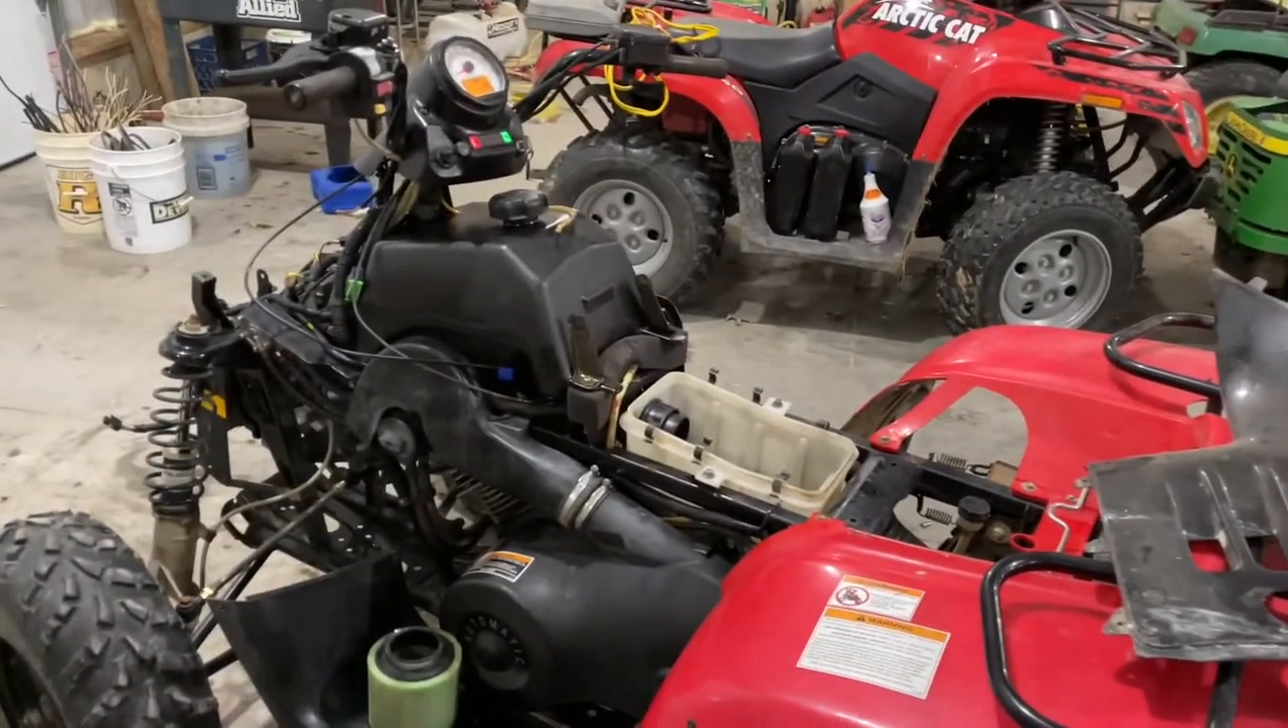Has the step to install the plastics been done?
No.